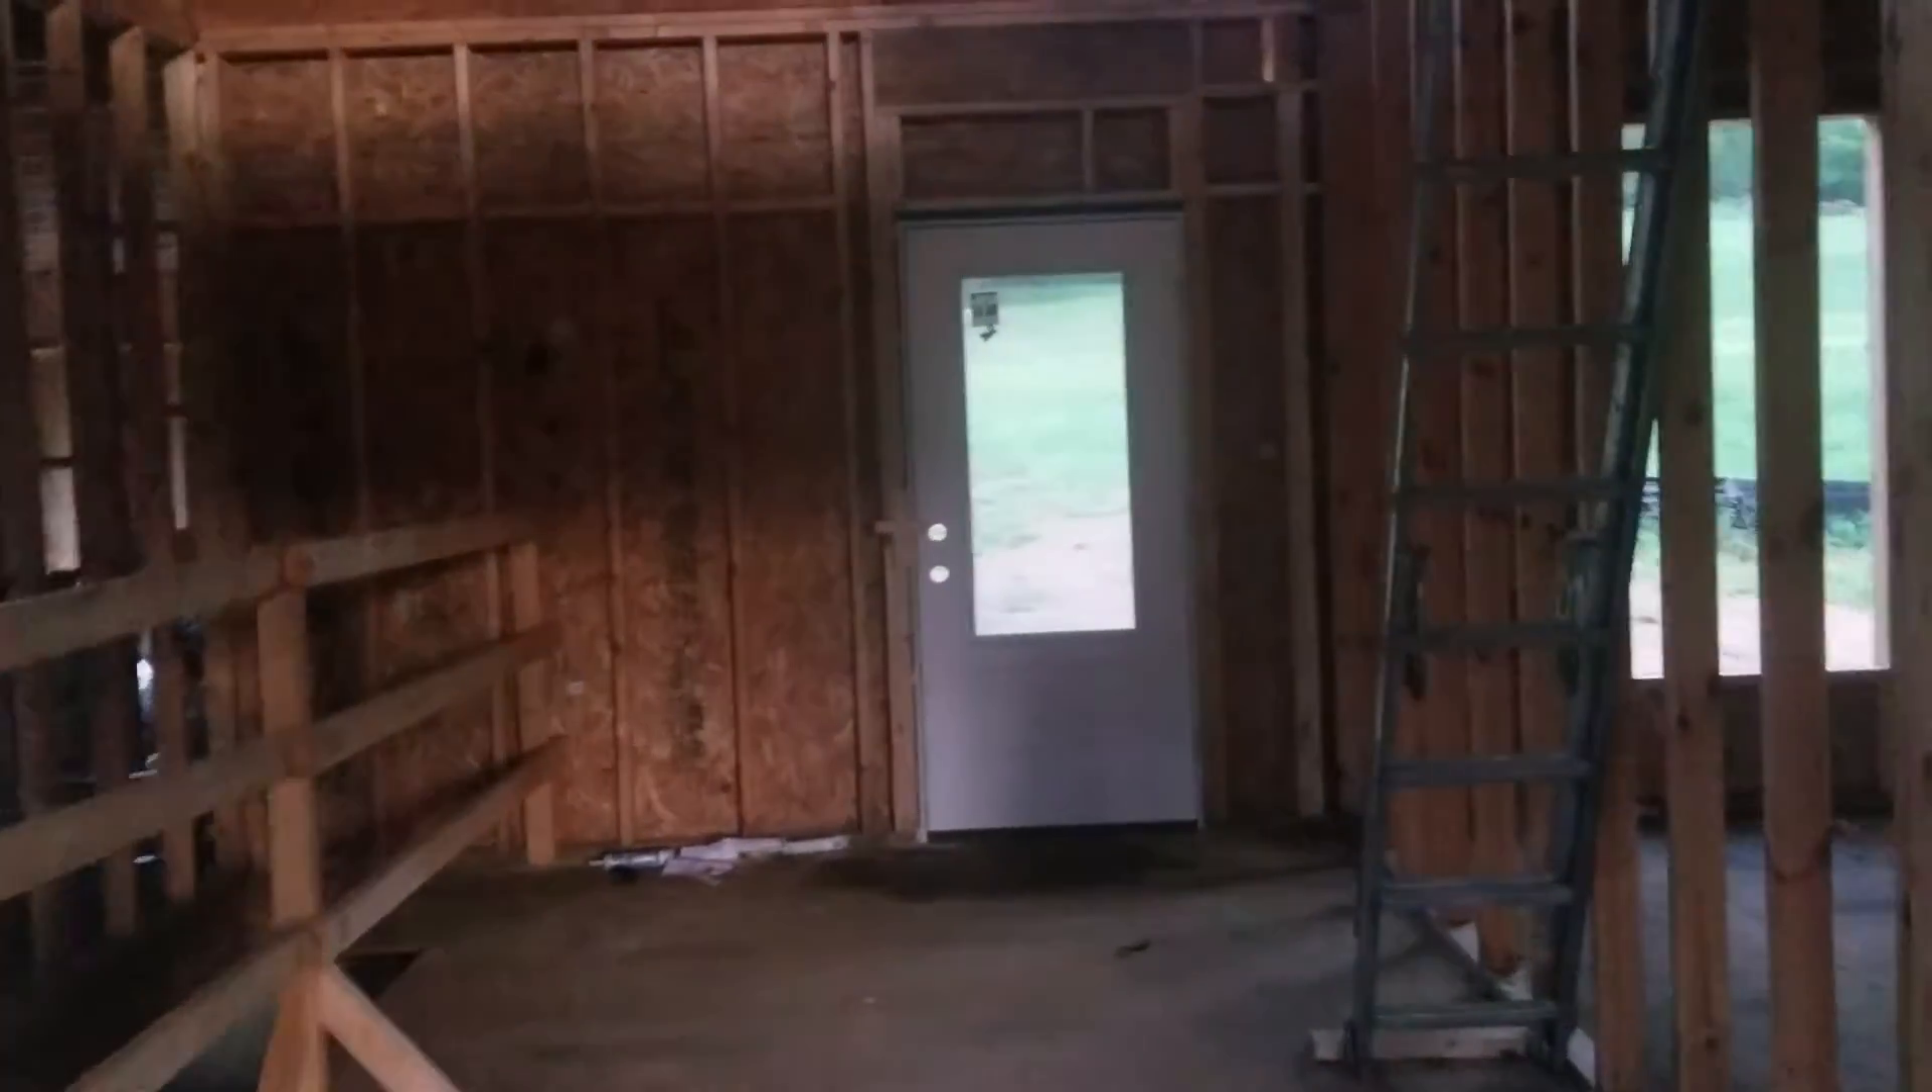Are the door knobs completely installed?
No.